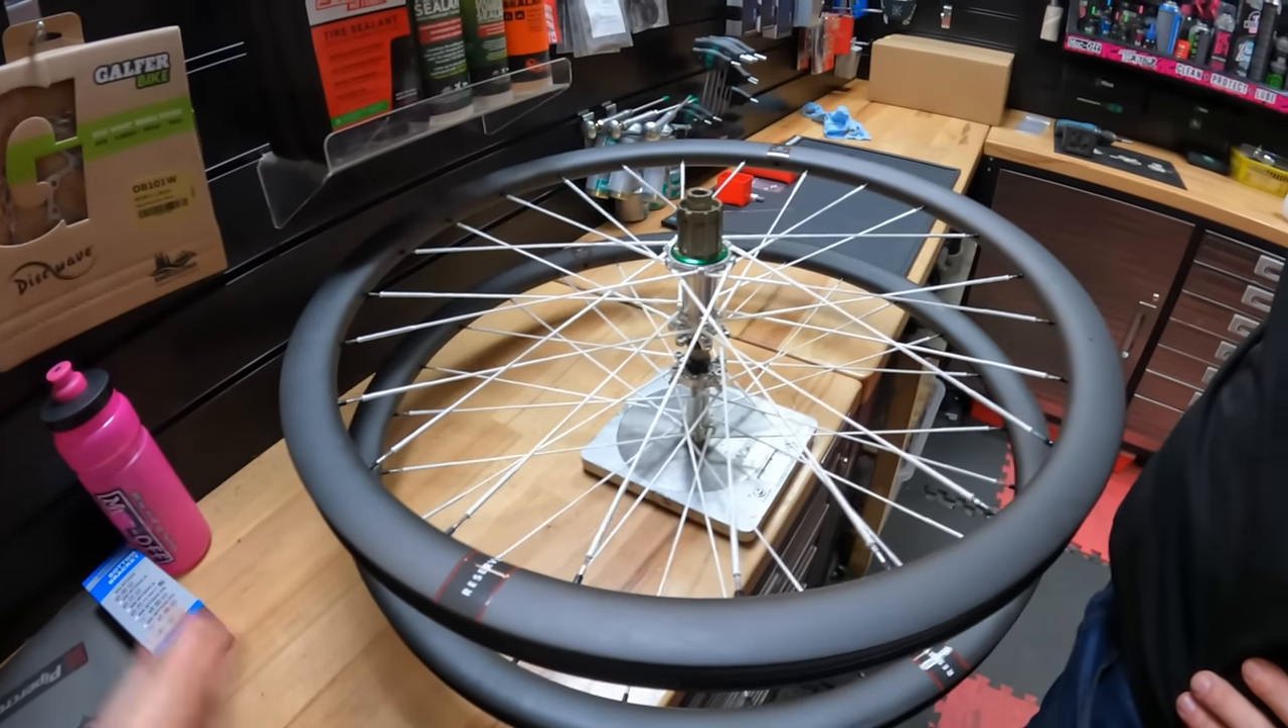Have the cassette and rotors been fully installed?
No.